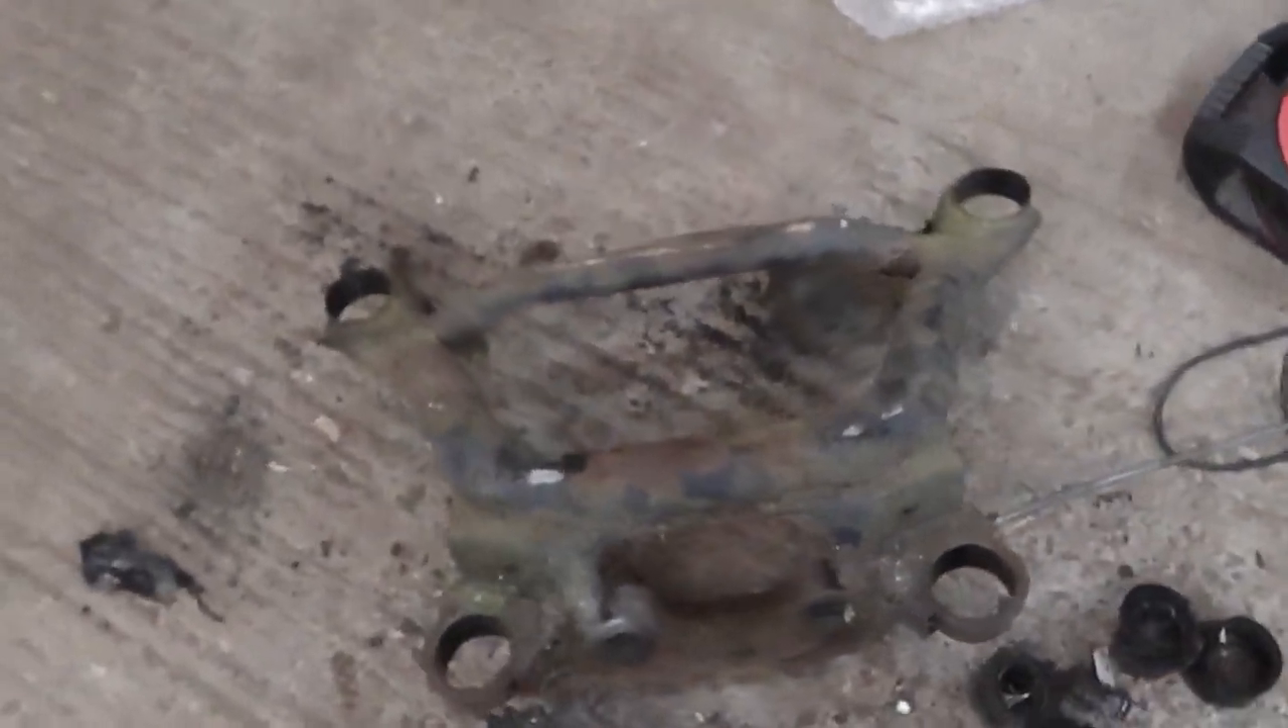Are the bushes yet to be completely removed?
No.